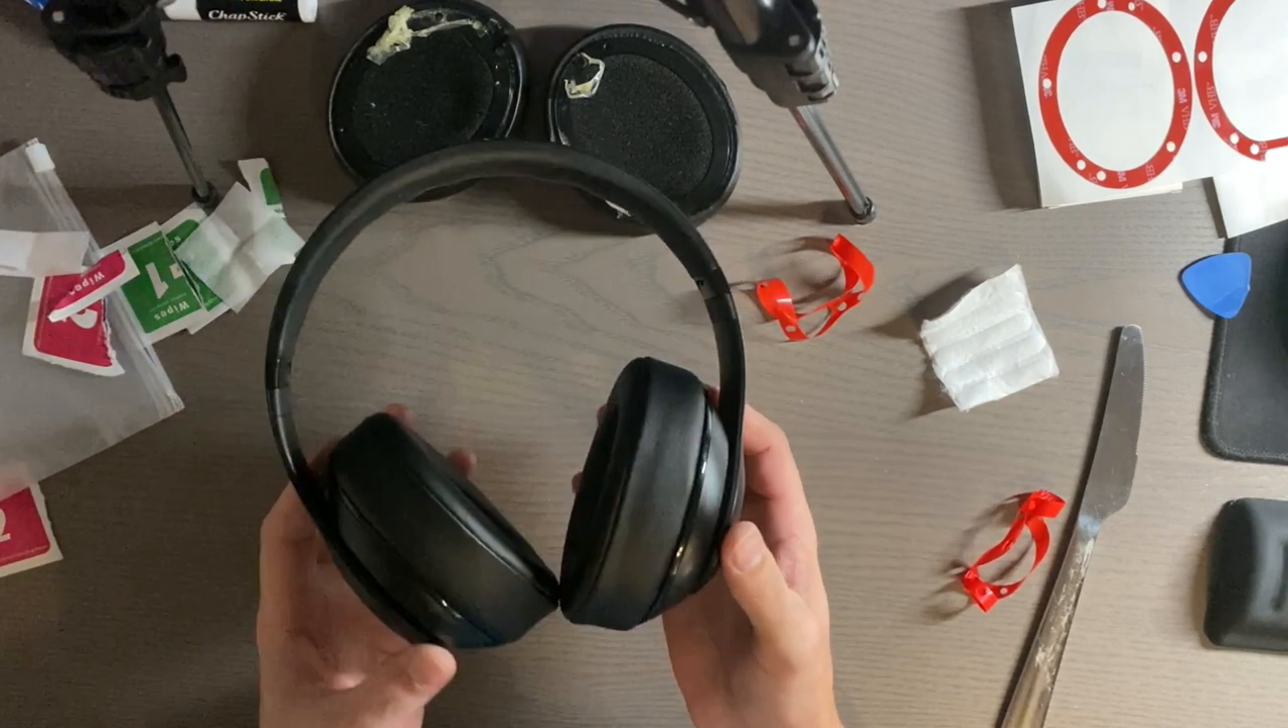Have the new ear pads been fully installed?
Yes.